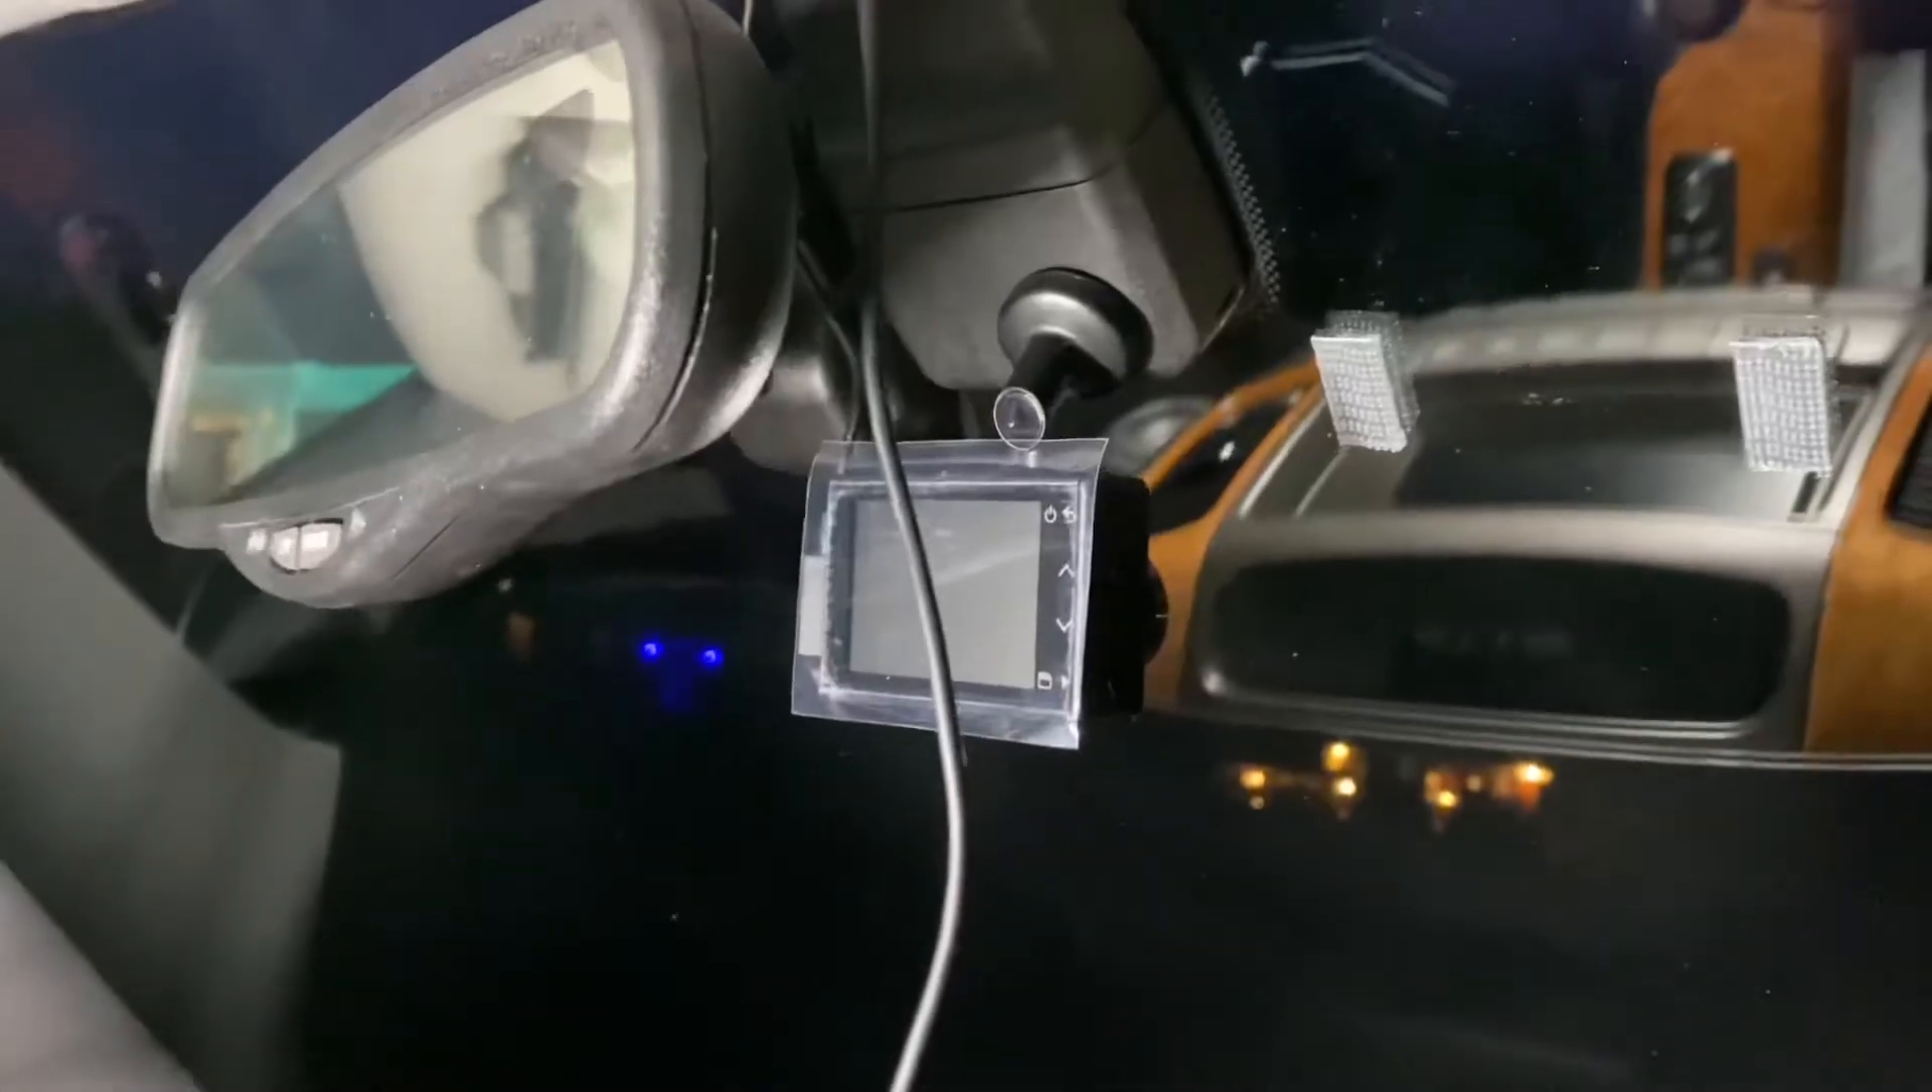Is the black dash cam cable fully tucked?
No.